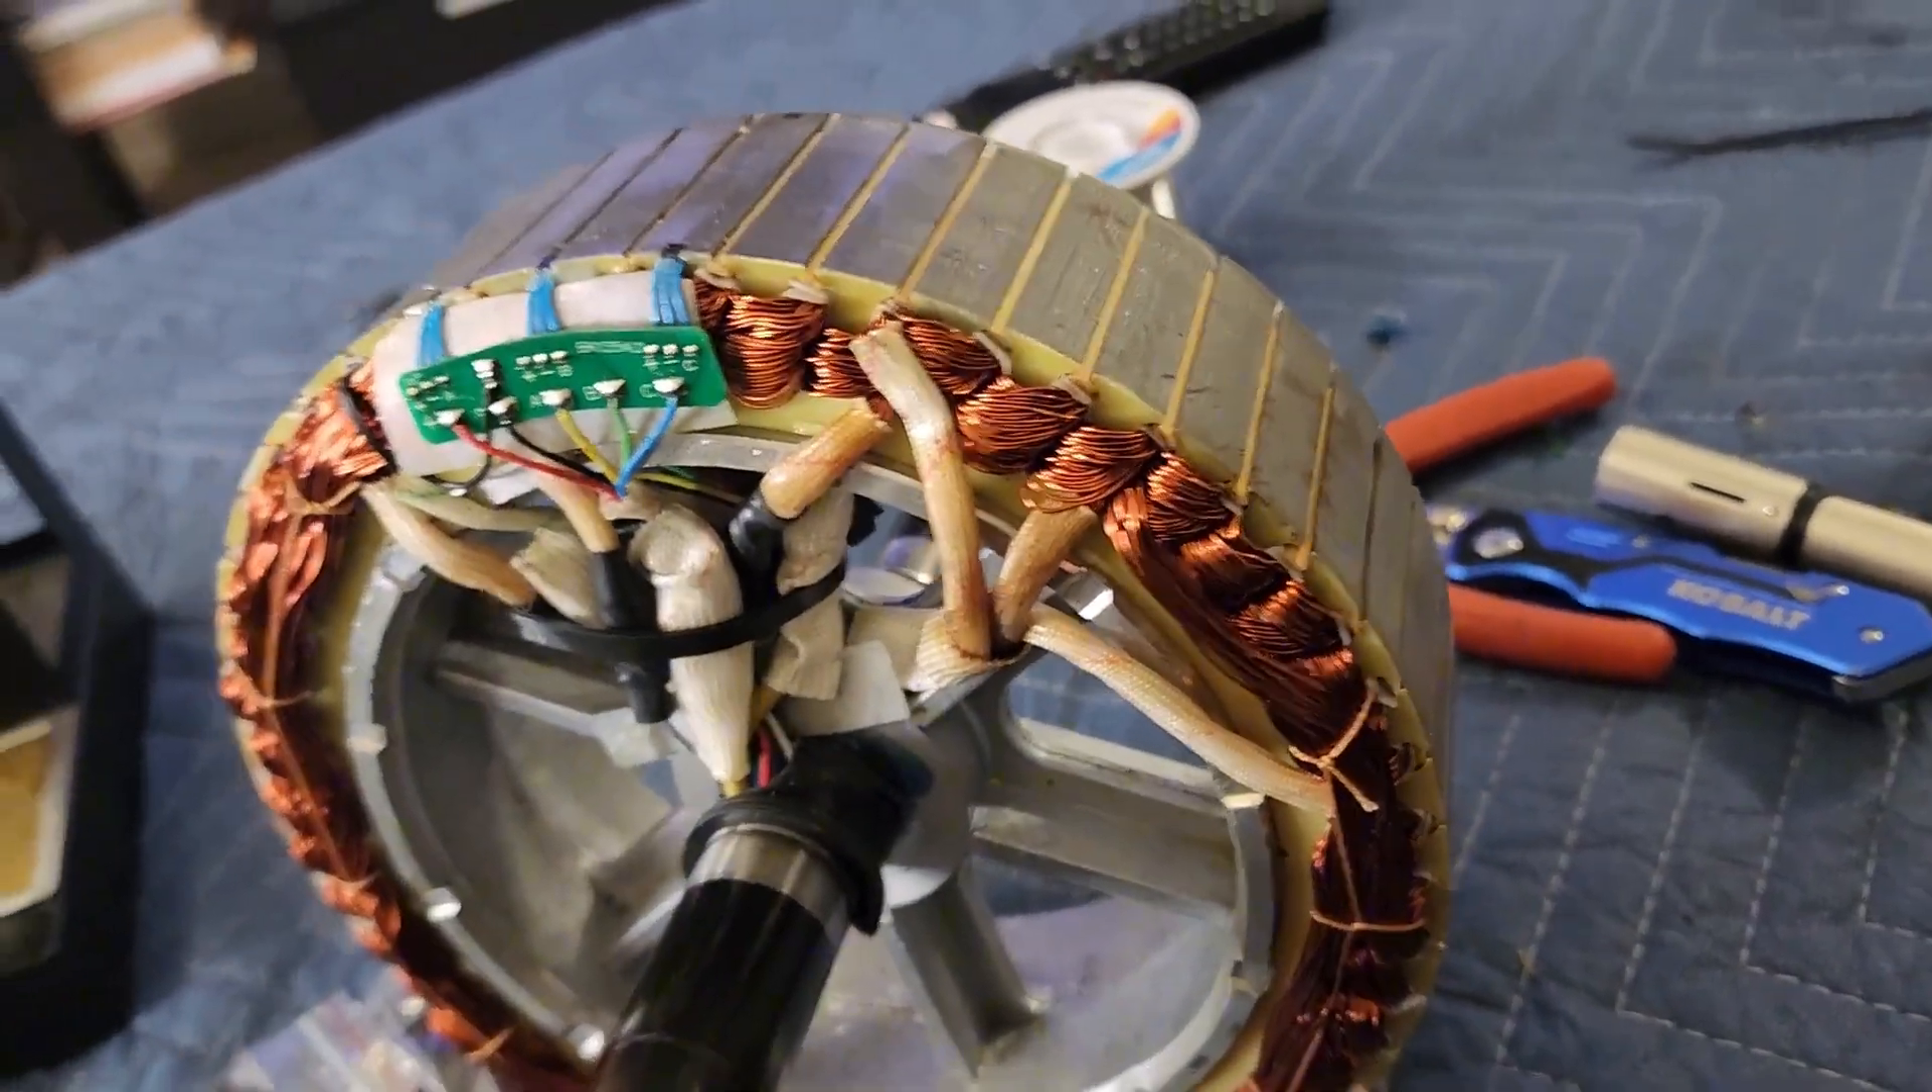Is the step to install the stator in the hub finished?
No.